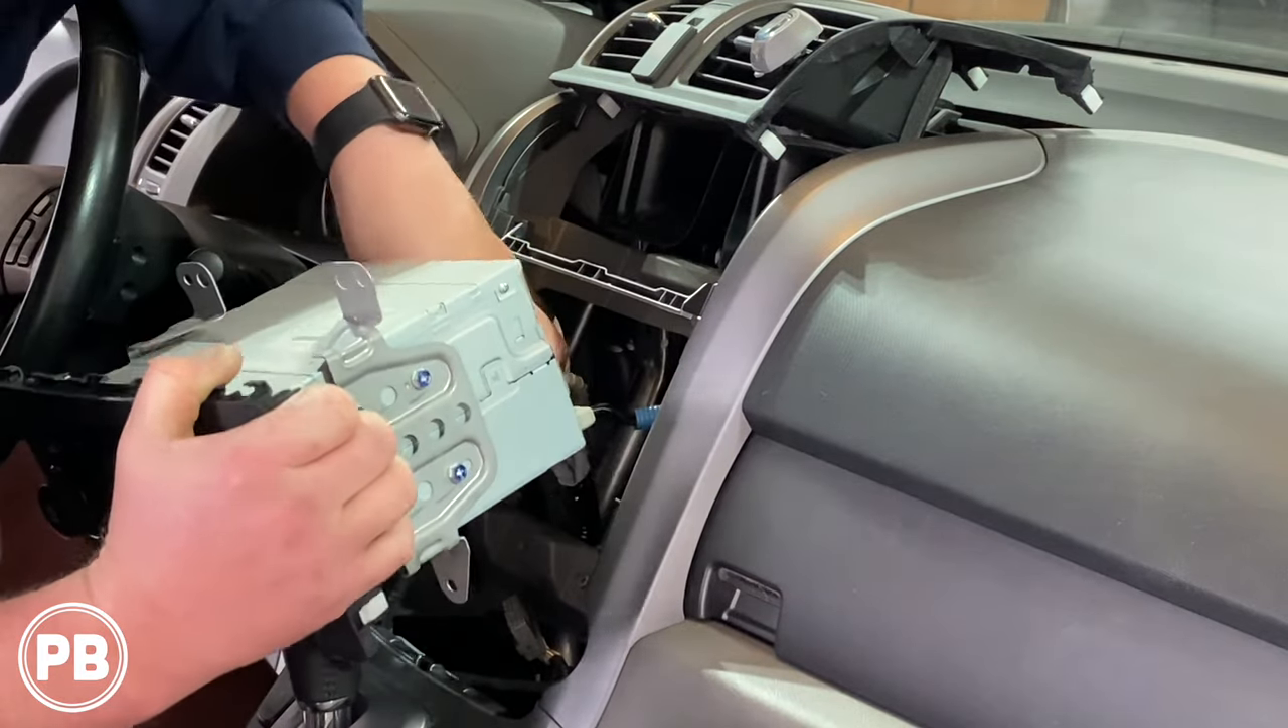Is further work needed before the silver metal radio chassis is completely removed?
Yes.